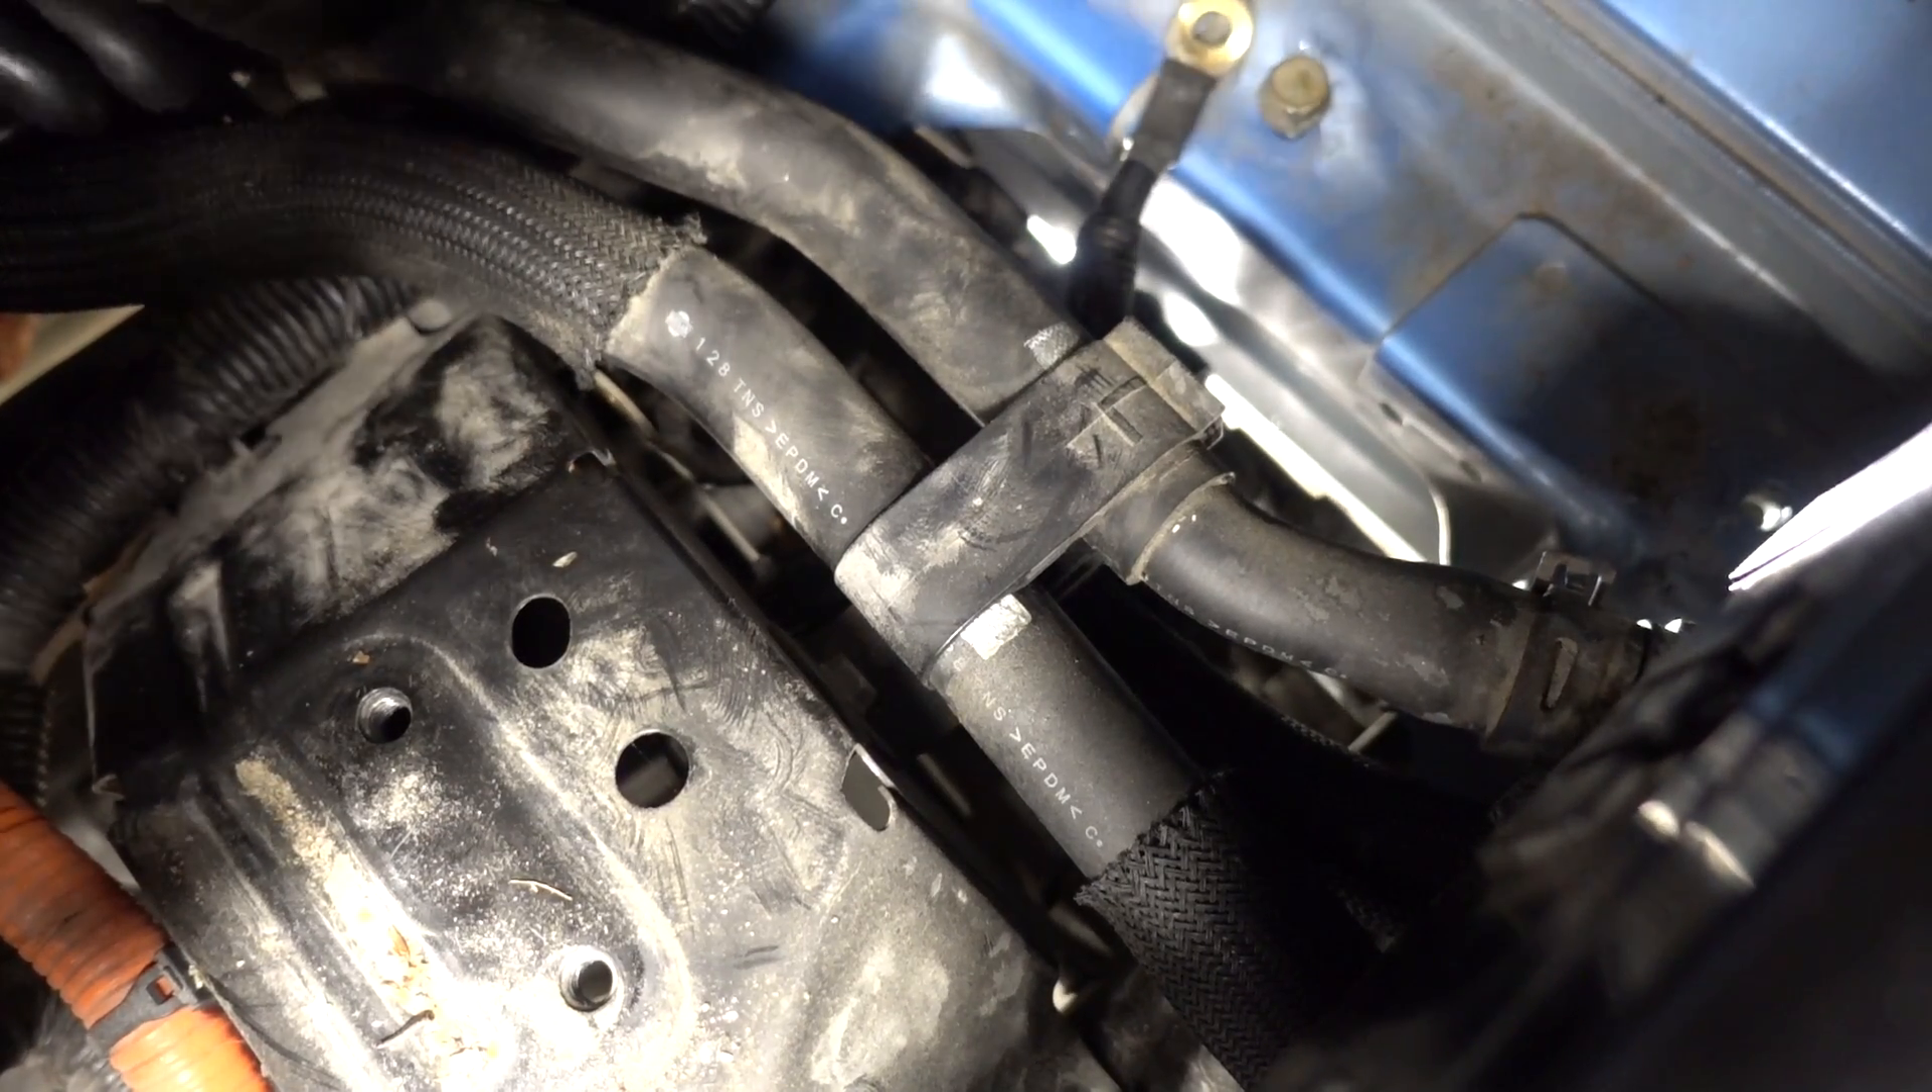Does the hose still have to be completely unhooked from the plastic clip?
Yes.